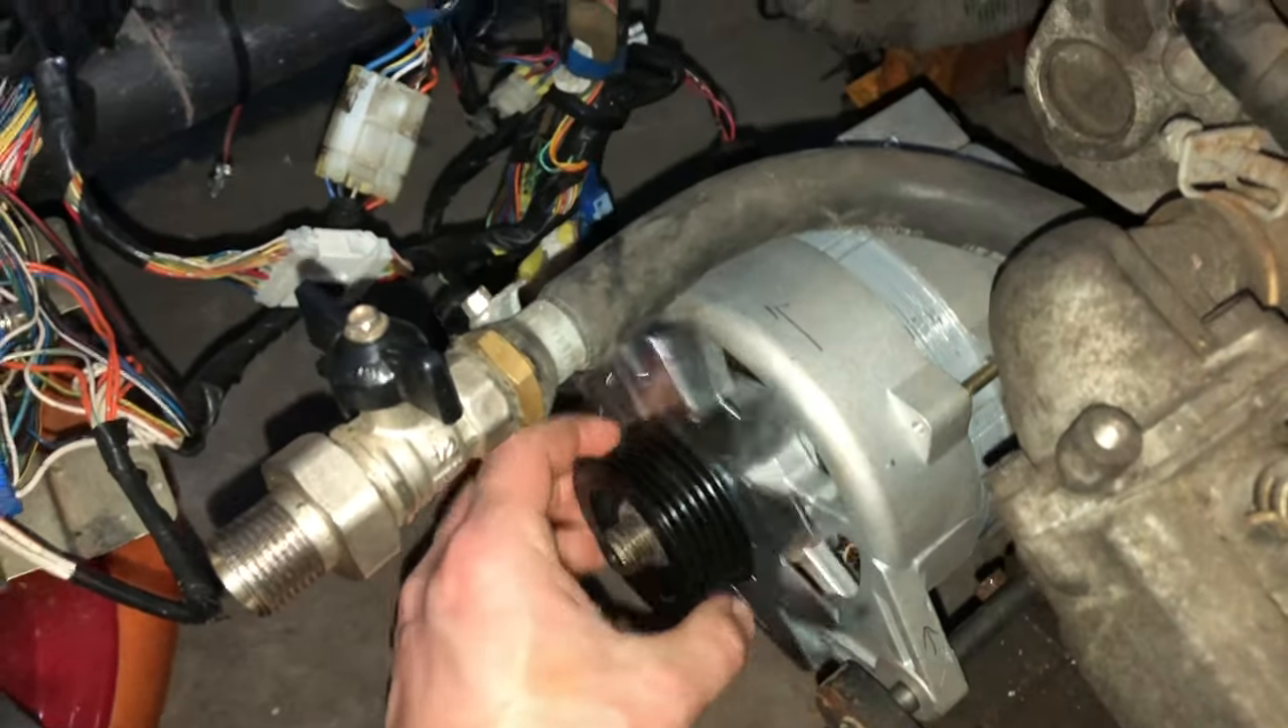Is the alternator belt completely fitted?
No.